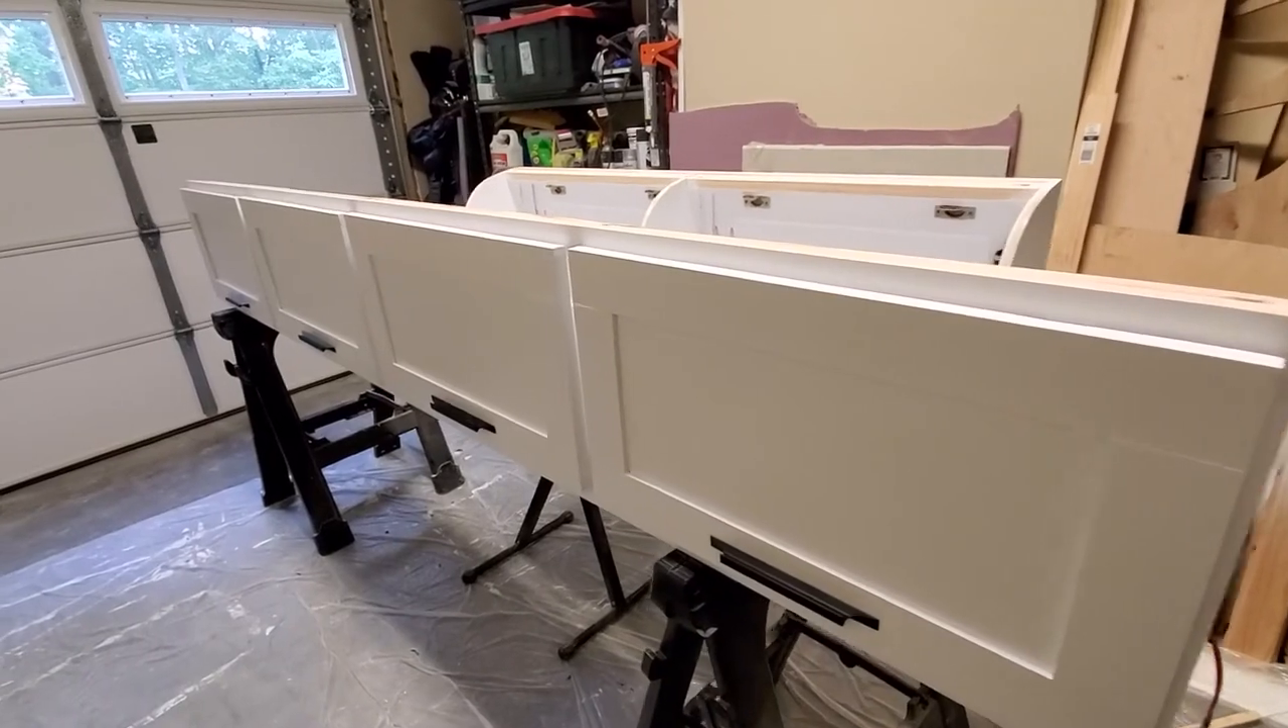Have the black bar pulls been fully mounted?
Yes.